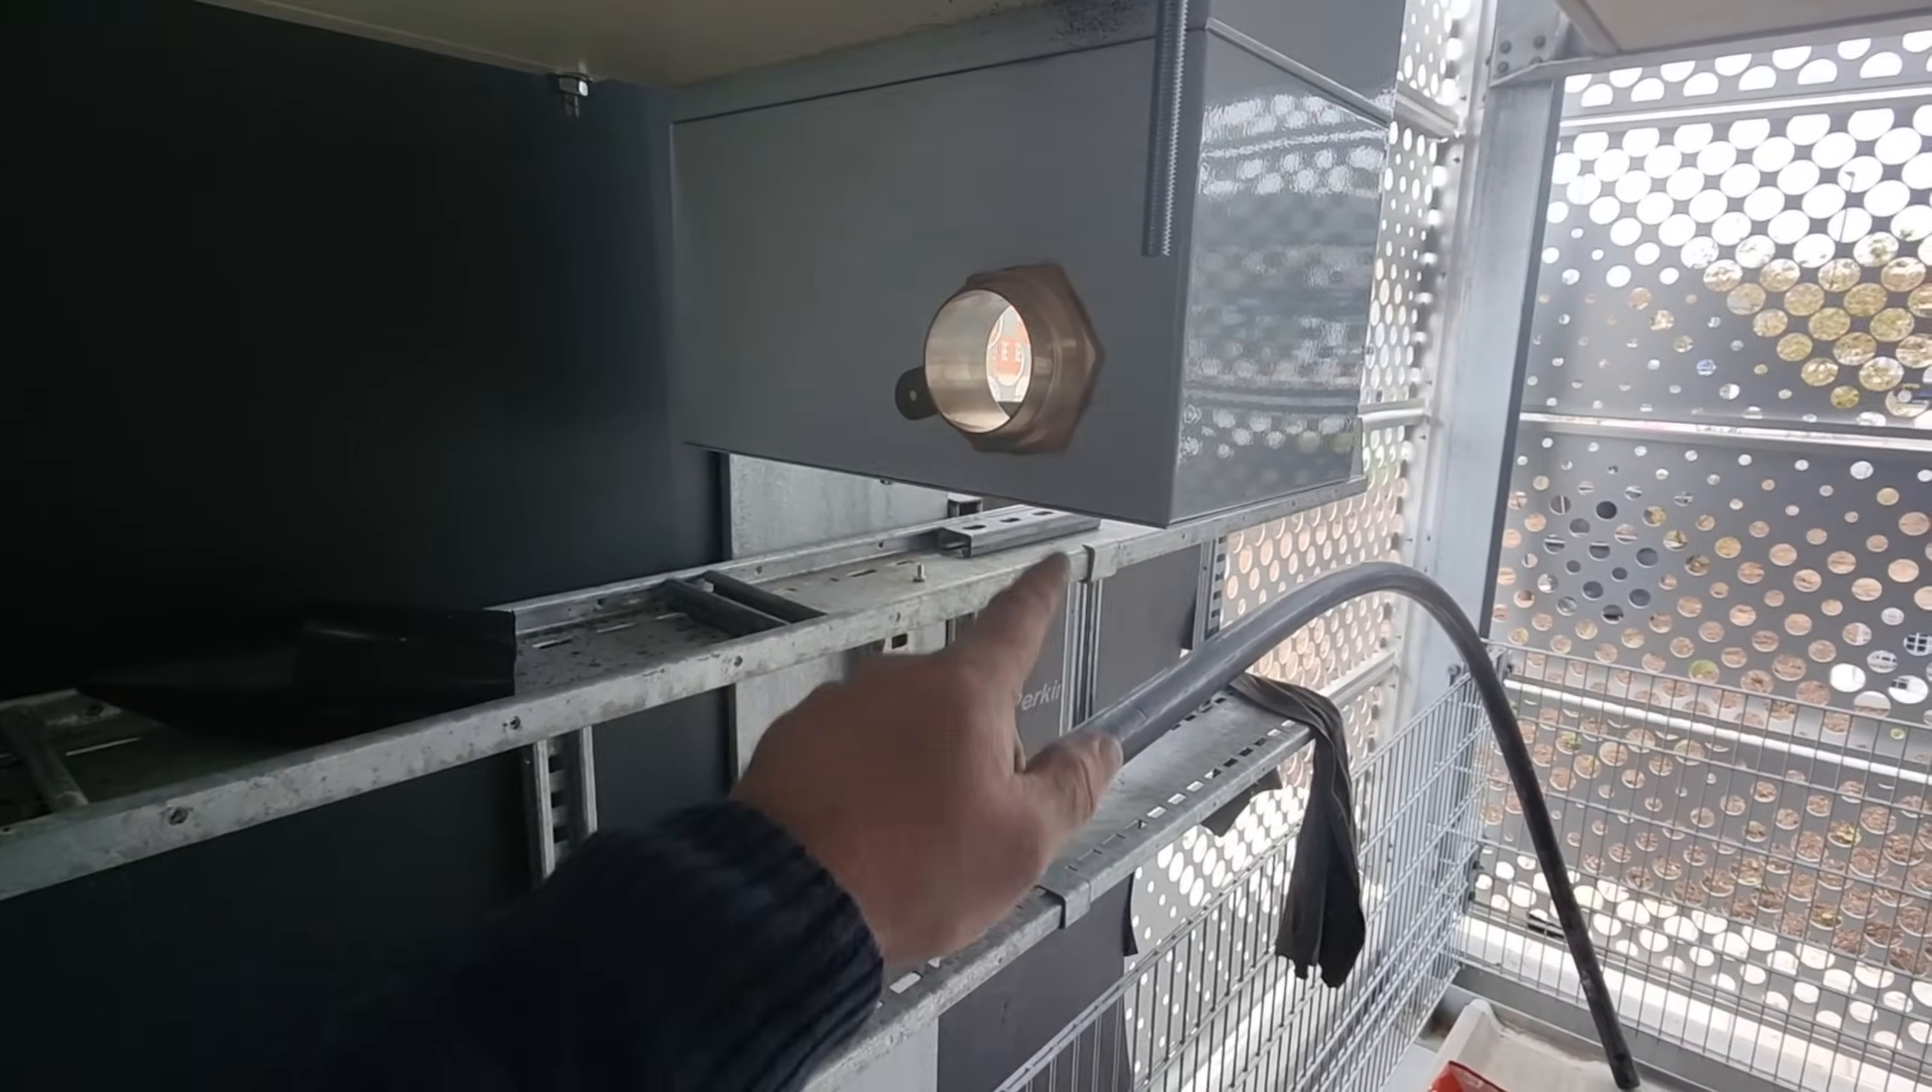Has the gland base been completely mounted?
Yes.